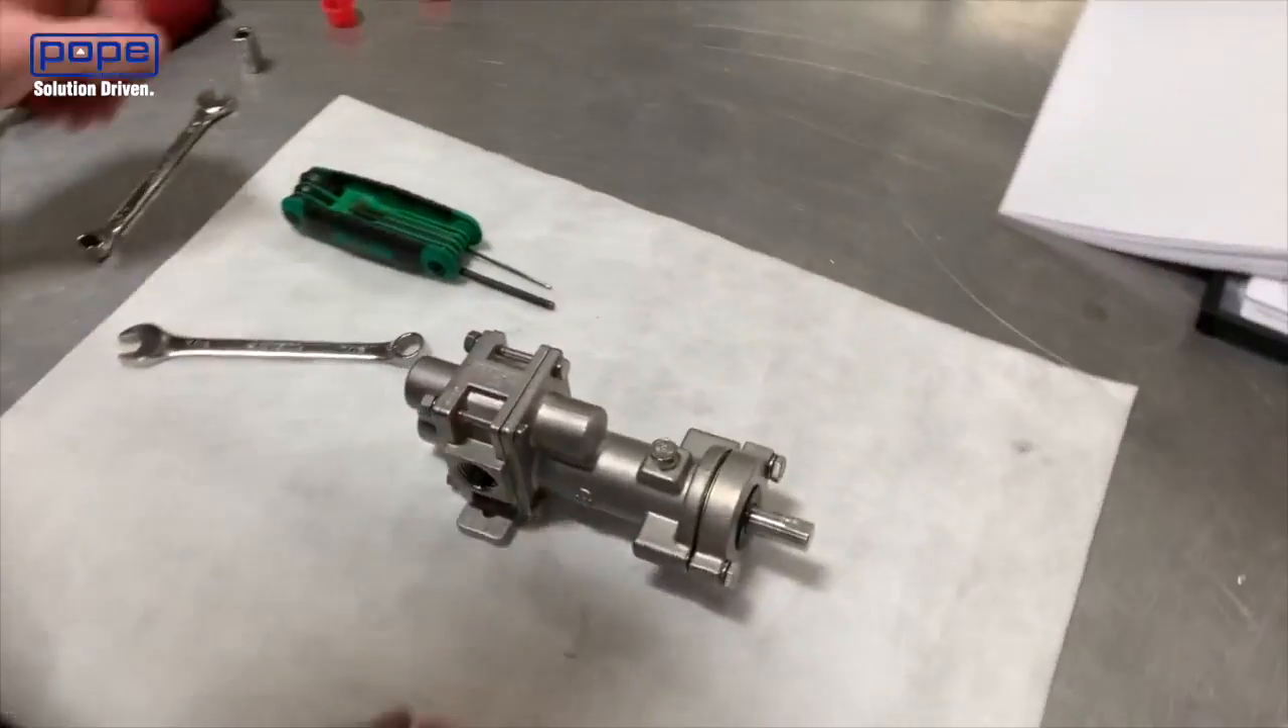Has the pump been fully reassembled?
Yes.